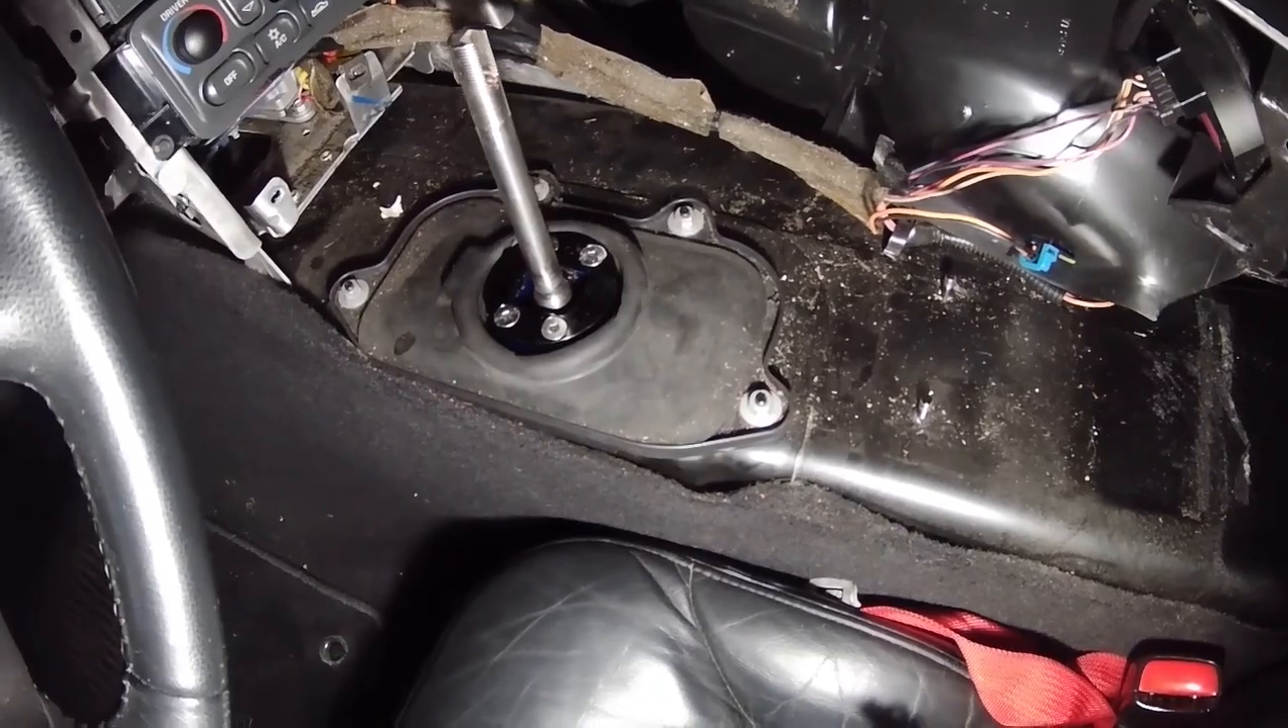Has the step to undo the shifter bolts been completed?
No.